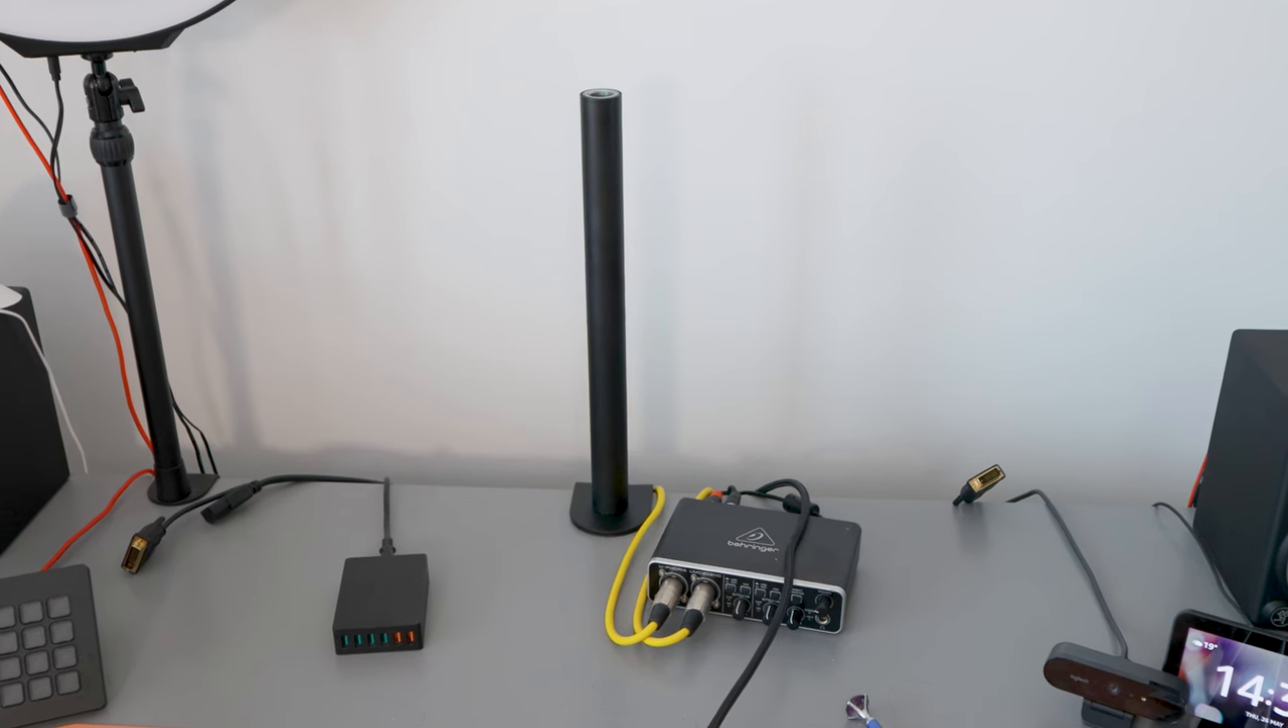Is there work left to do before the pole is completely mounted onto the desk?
No.